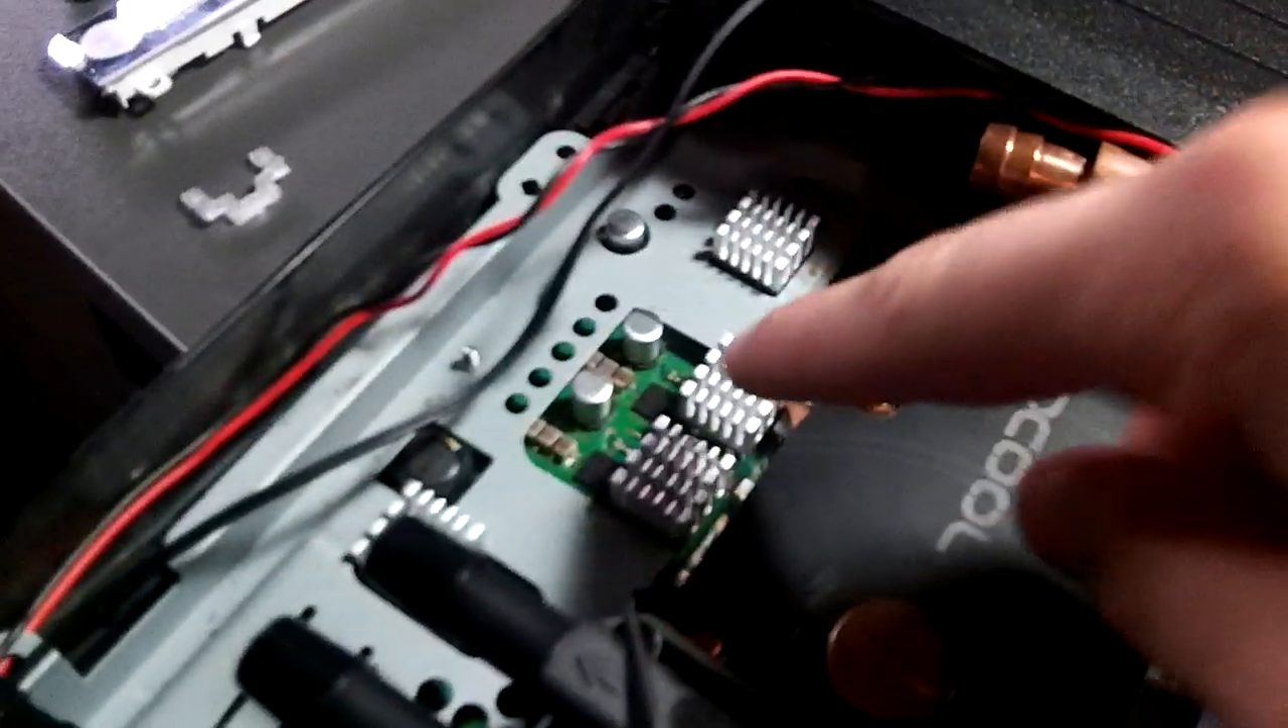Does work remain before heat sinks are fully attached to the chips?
No.